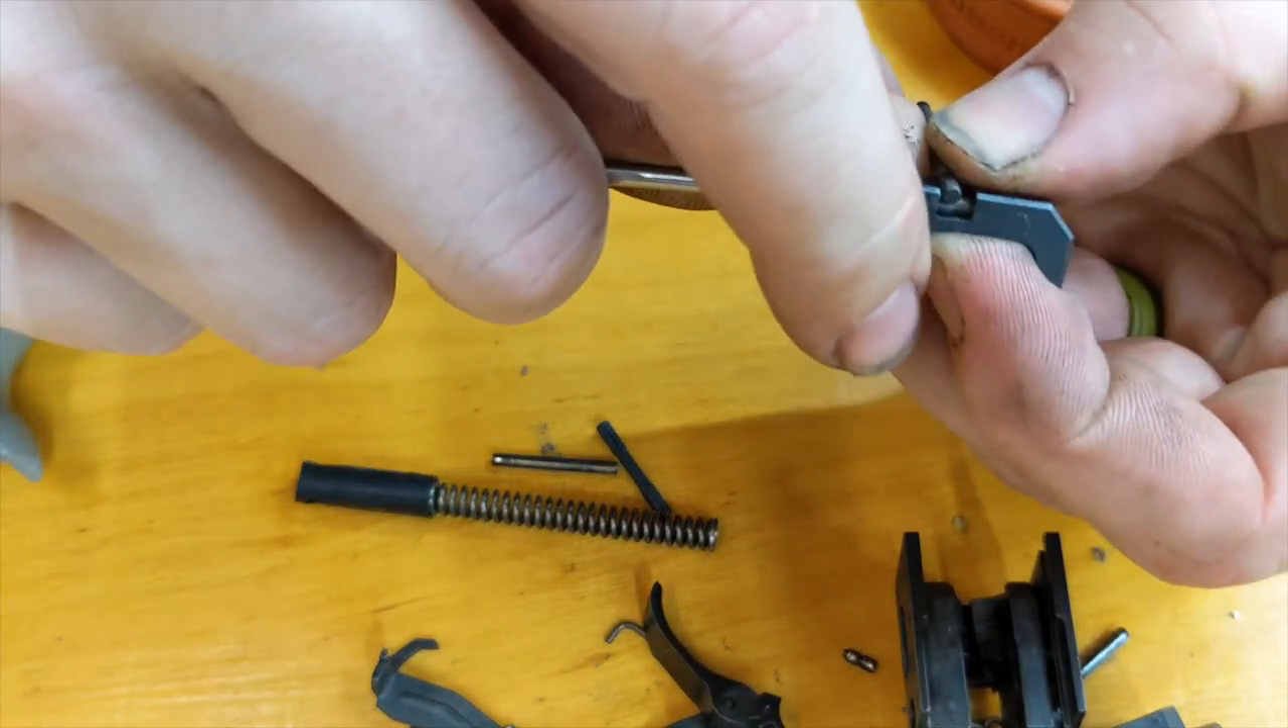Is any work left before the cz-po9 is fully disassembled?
Yes.